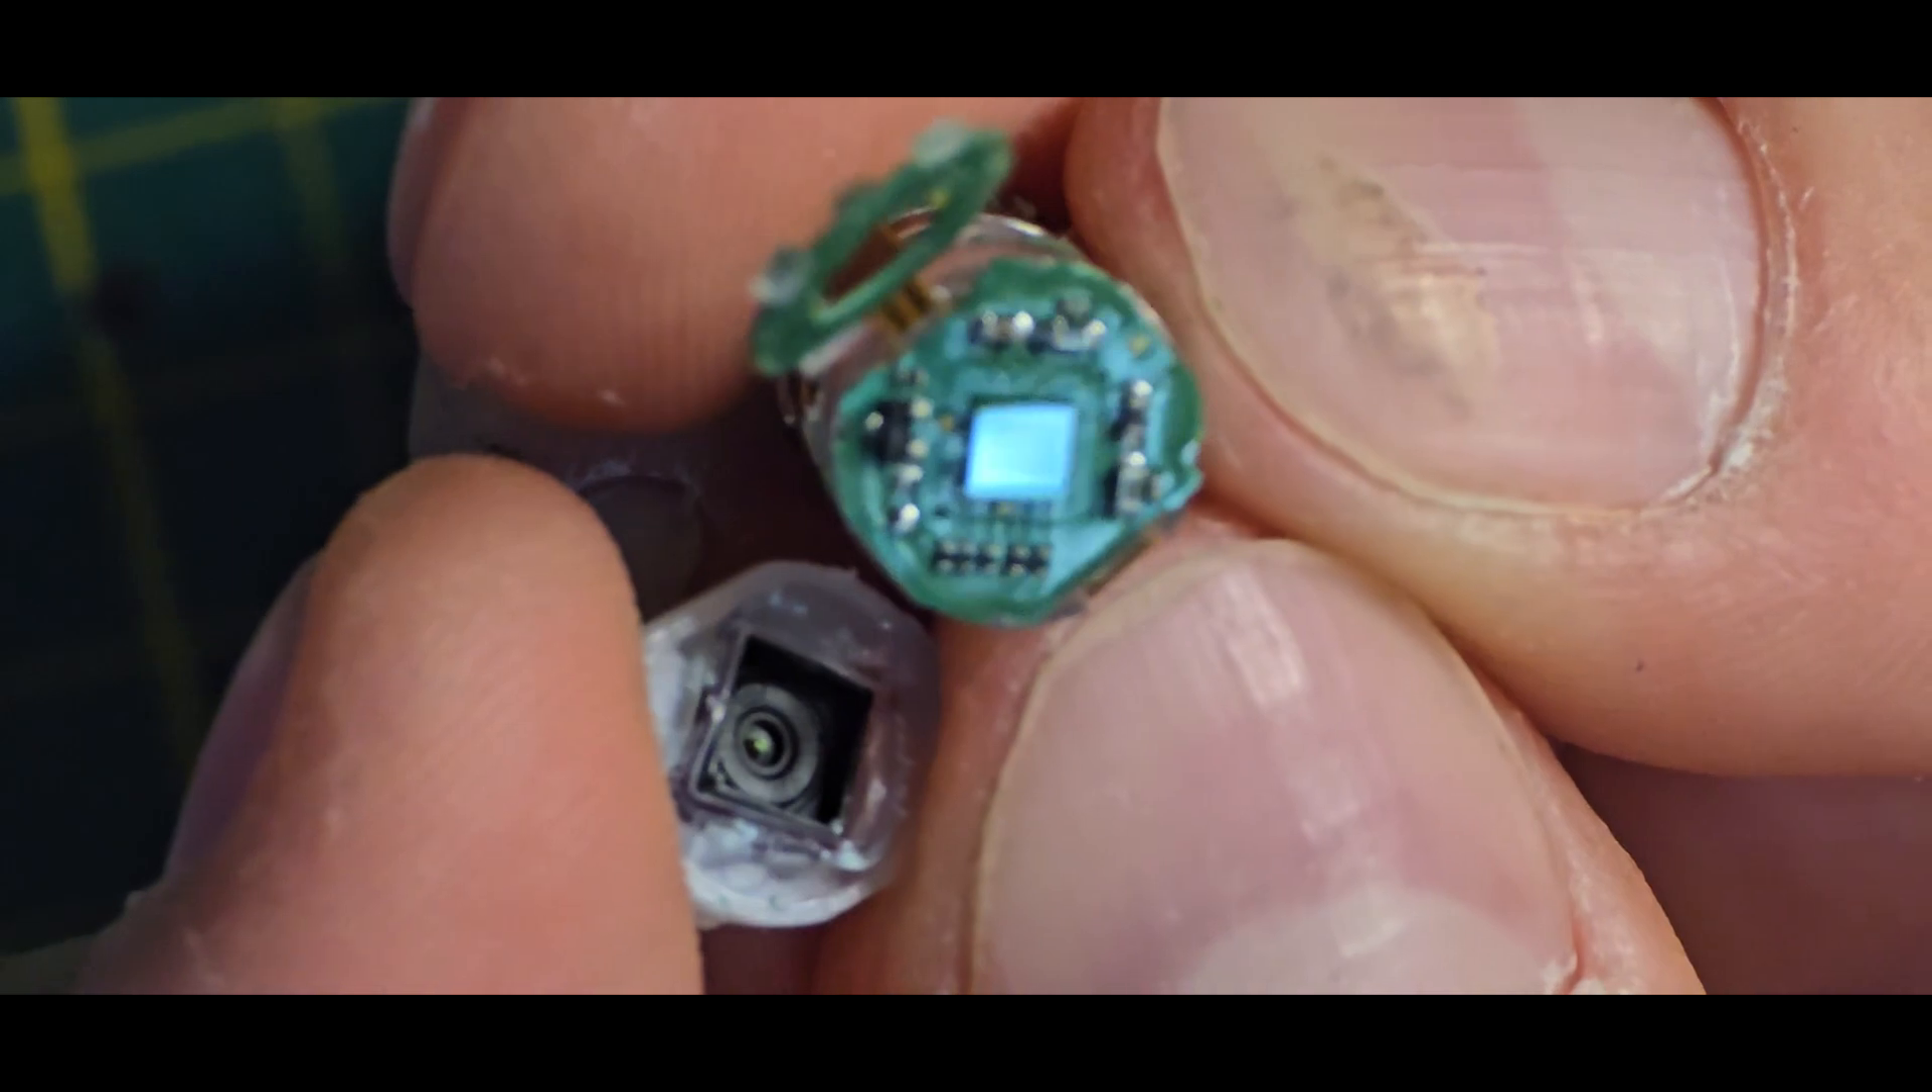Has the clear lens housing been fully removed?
Yes.